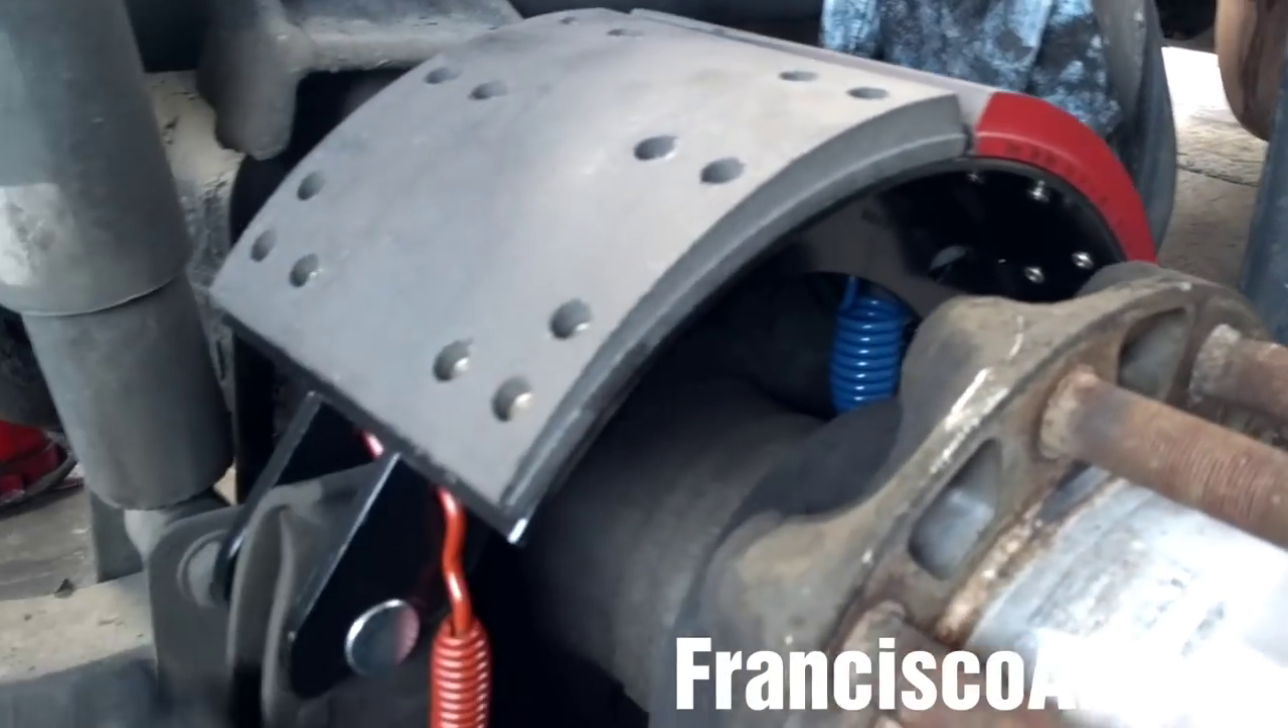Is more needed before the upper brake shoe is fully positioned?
No.